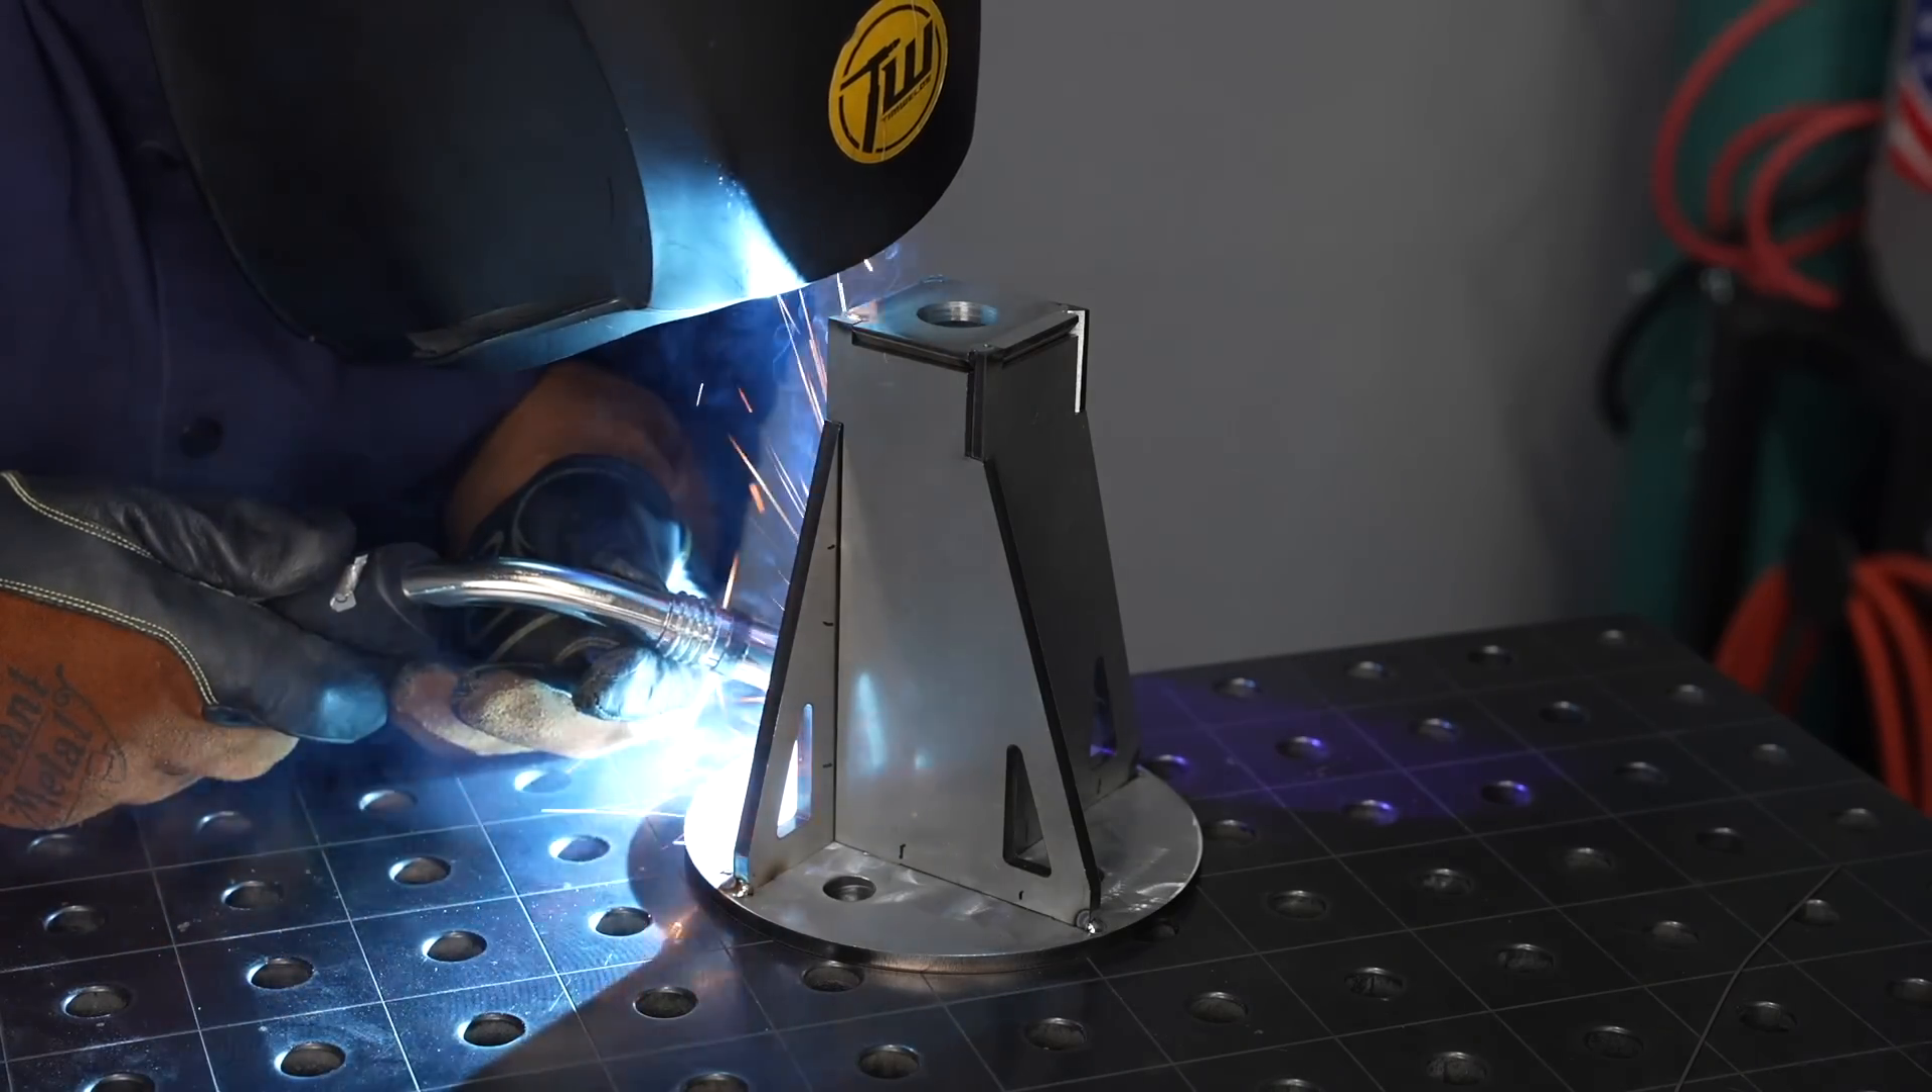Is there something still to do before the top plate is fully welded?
Yes.